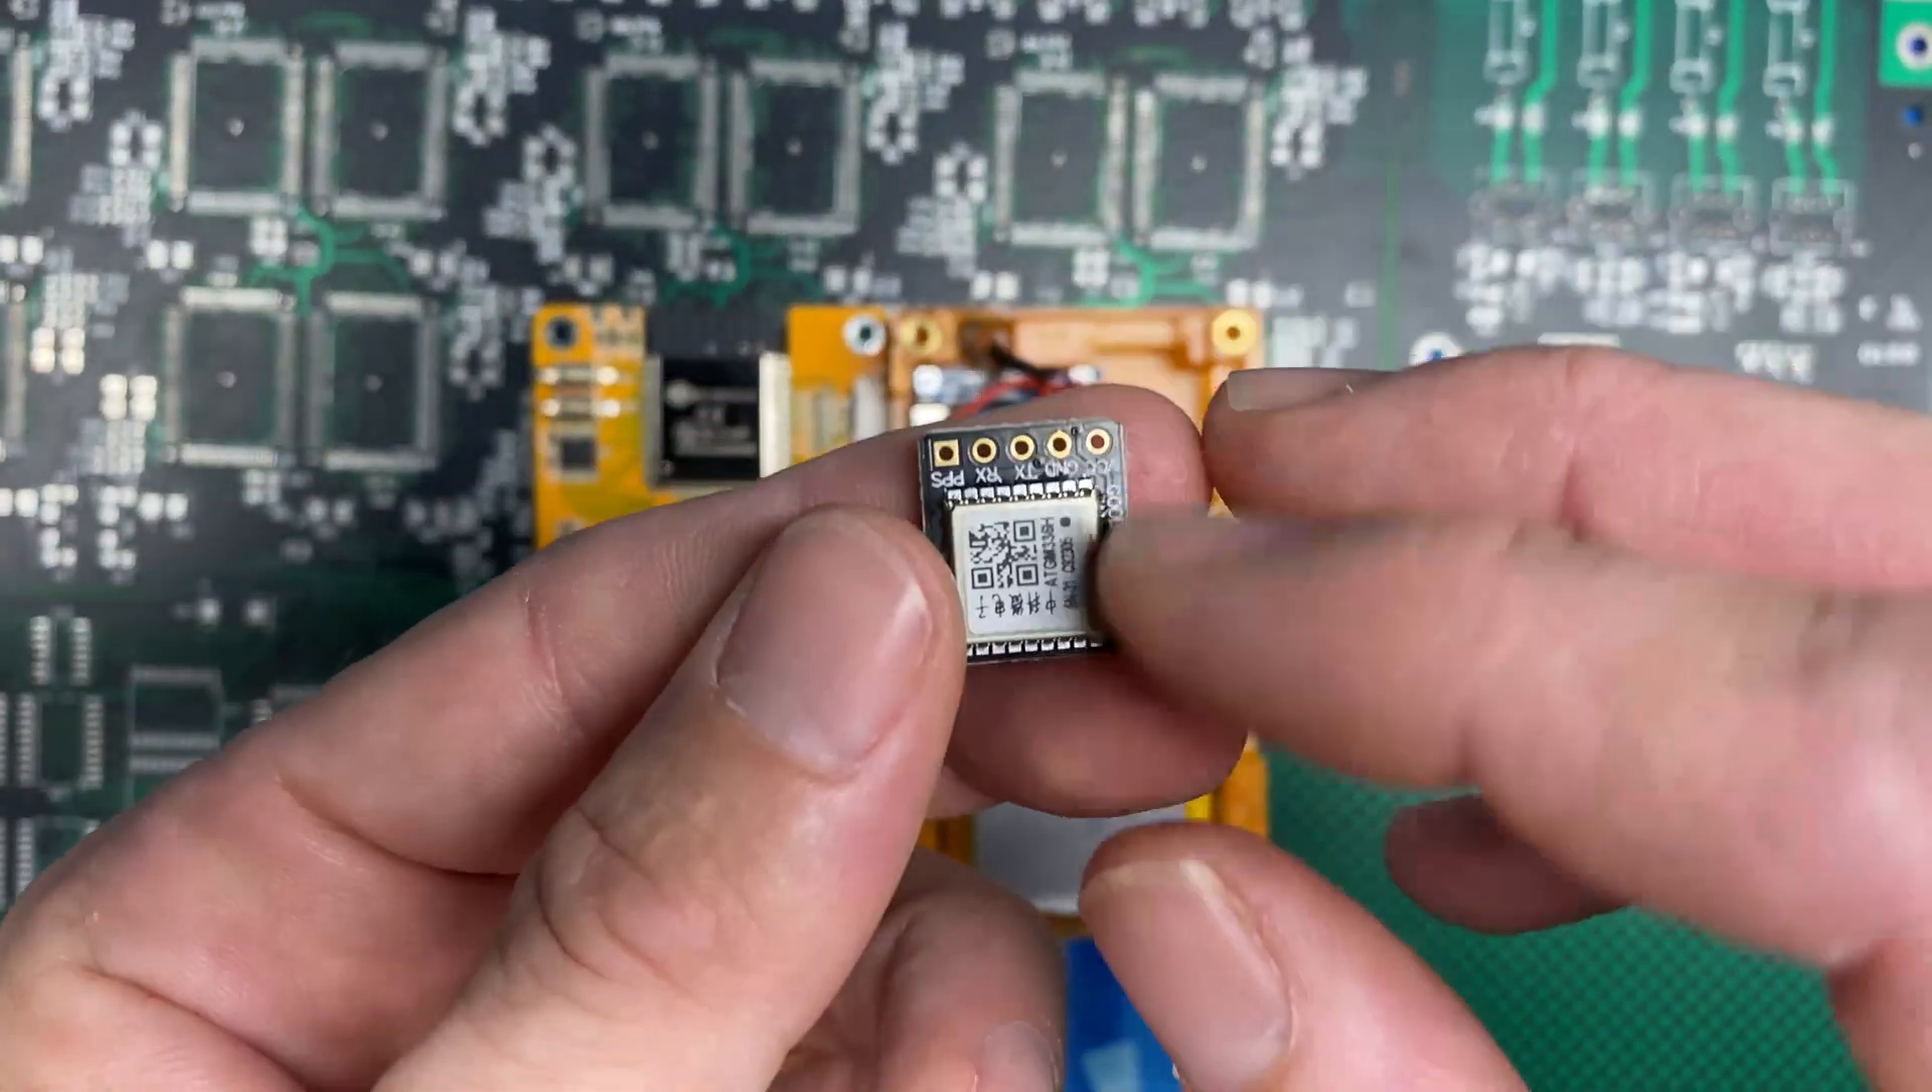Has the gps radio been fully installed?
No.